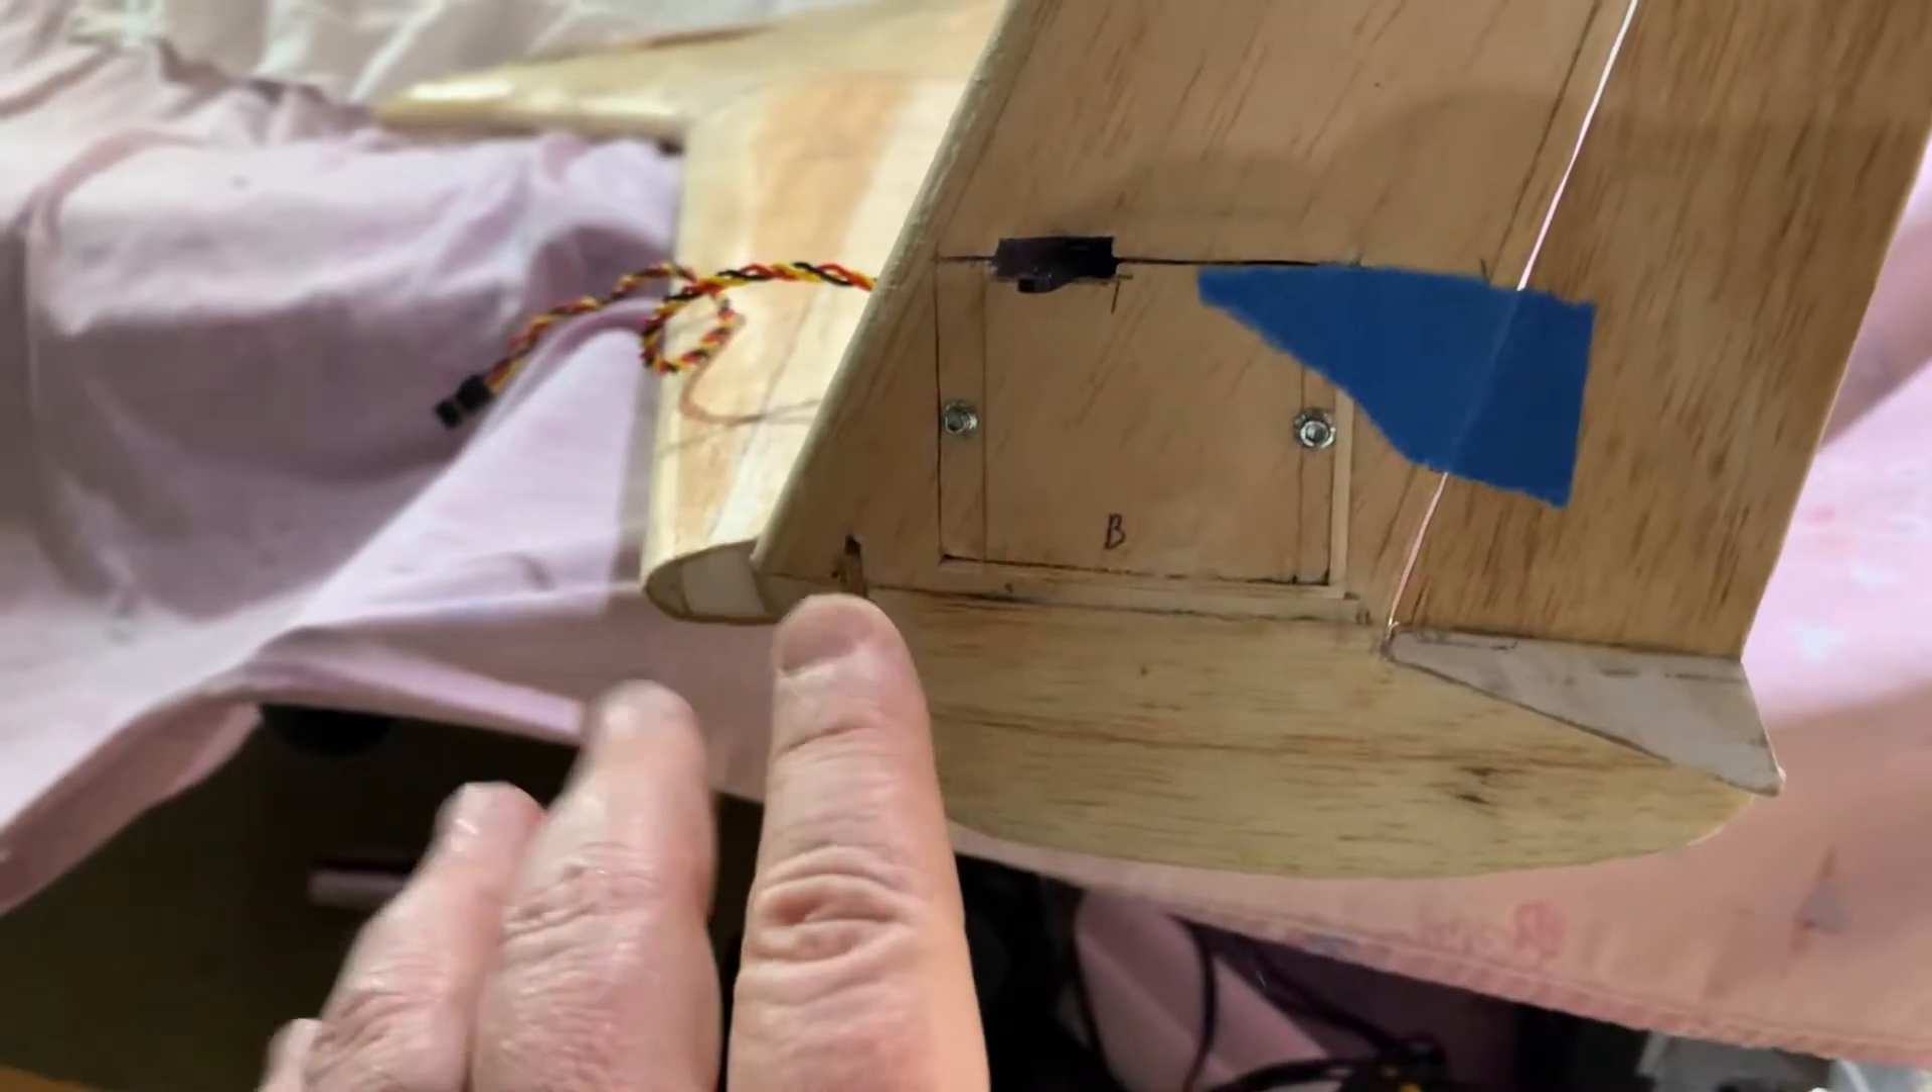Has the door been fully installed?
Yes.